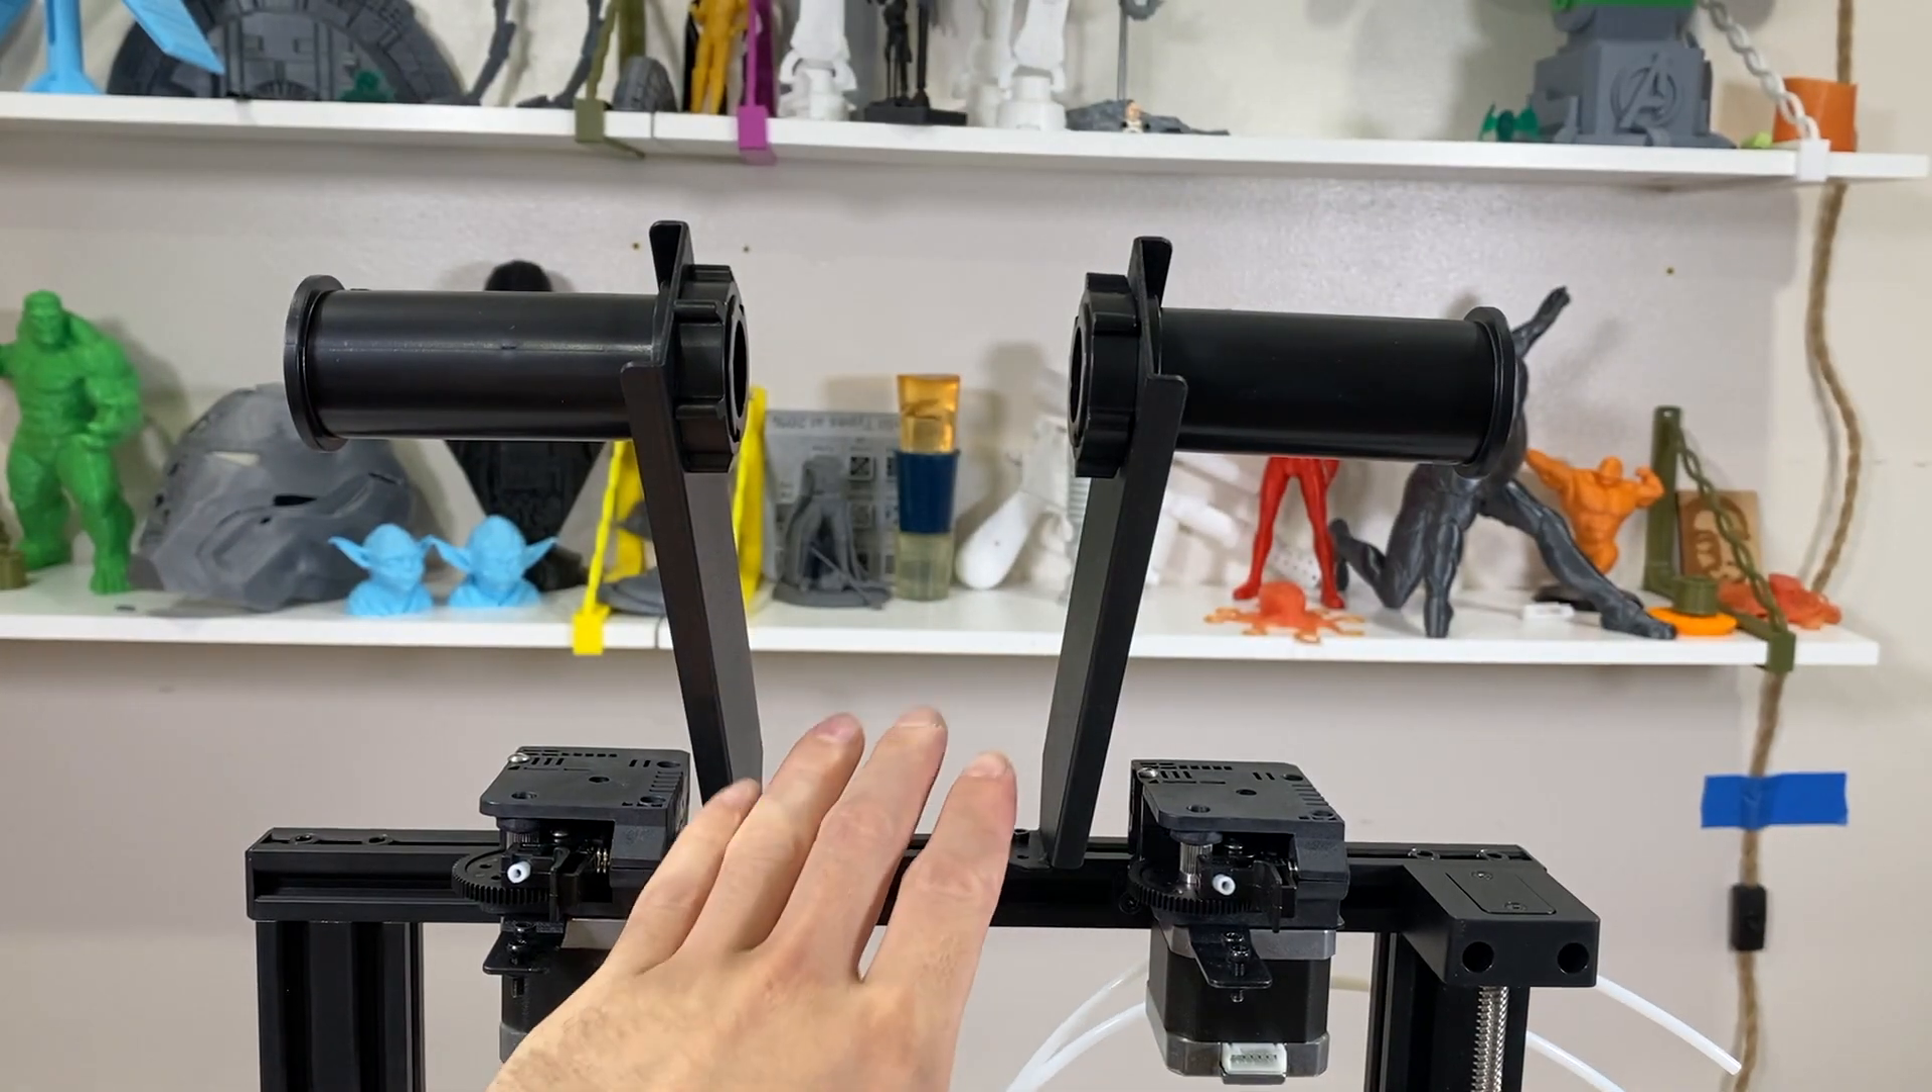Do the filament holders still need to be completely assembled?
No.